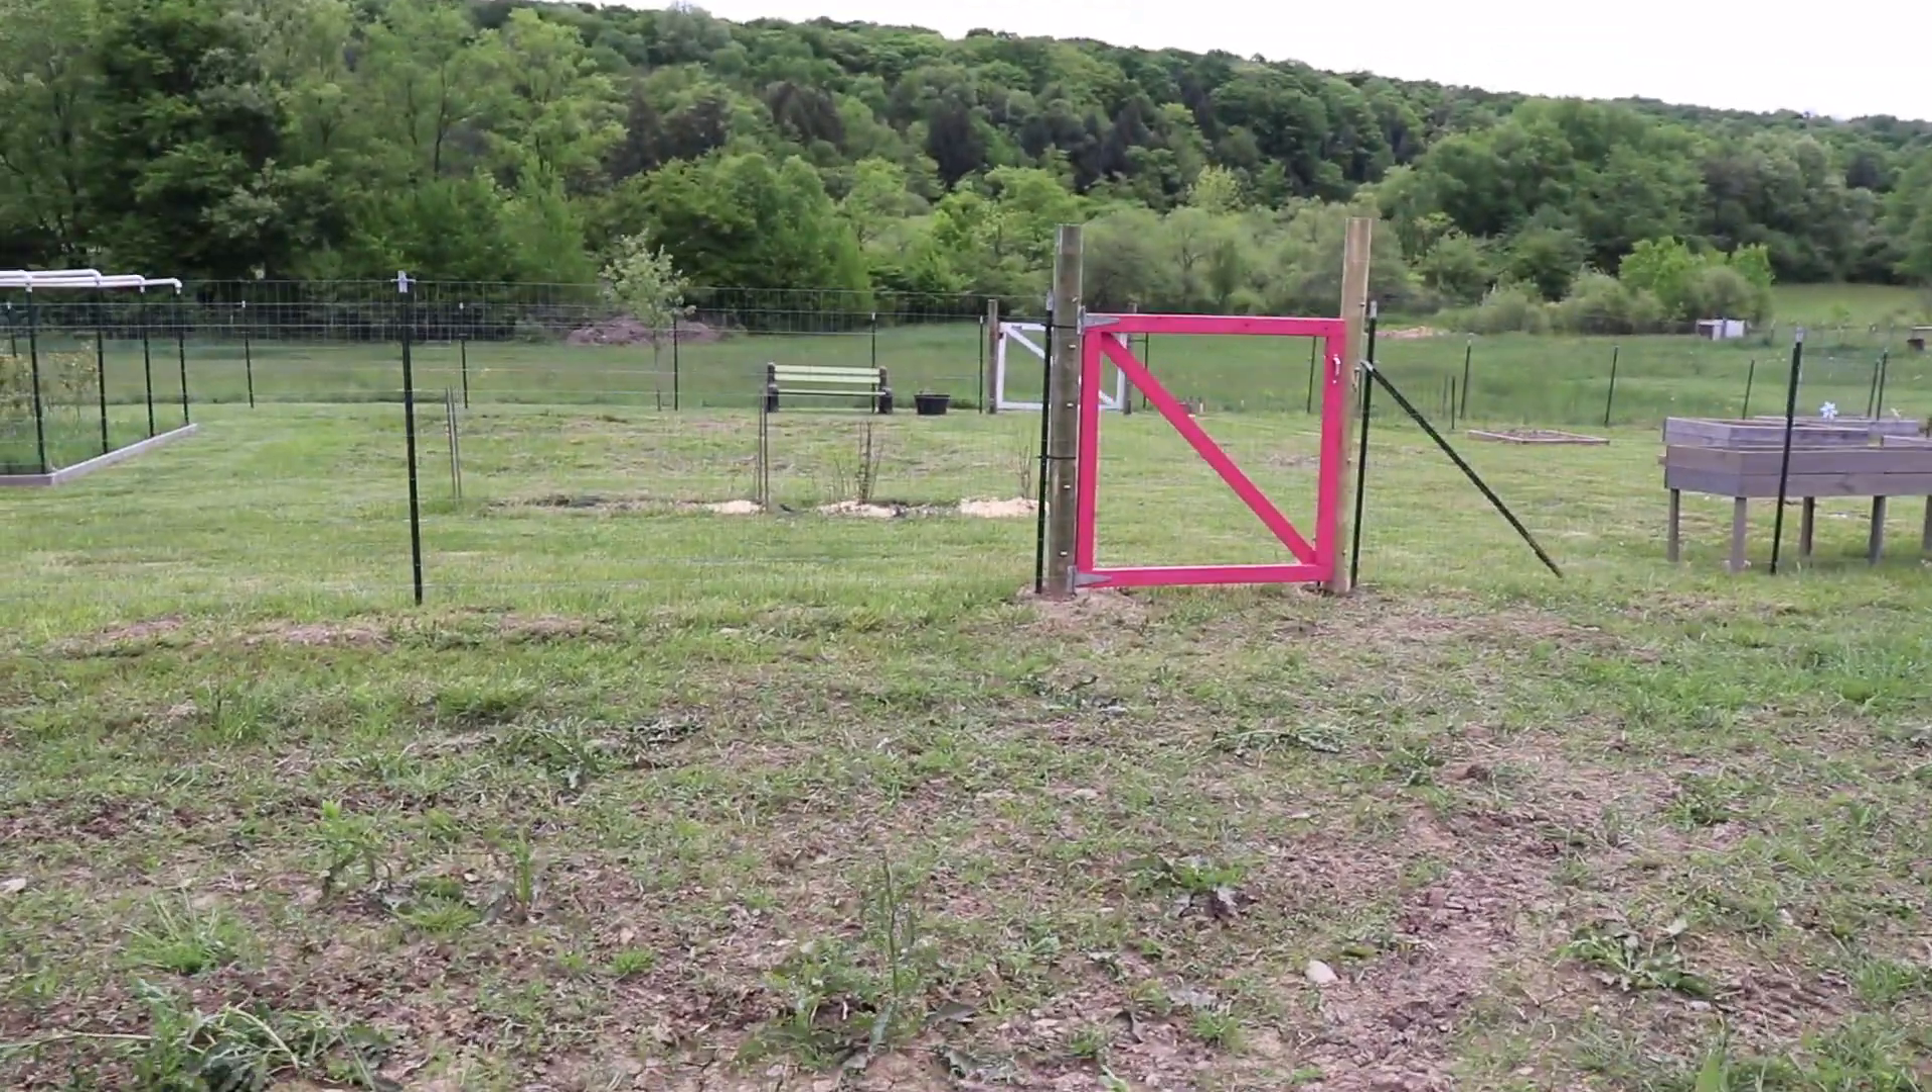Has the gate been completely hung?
Yes.